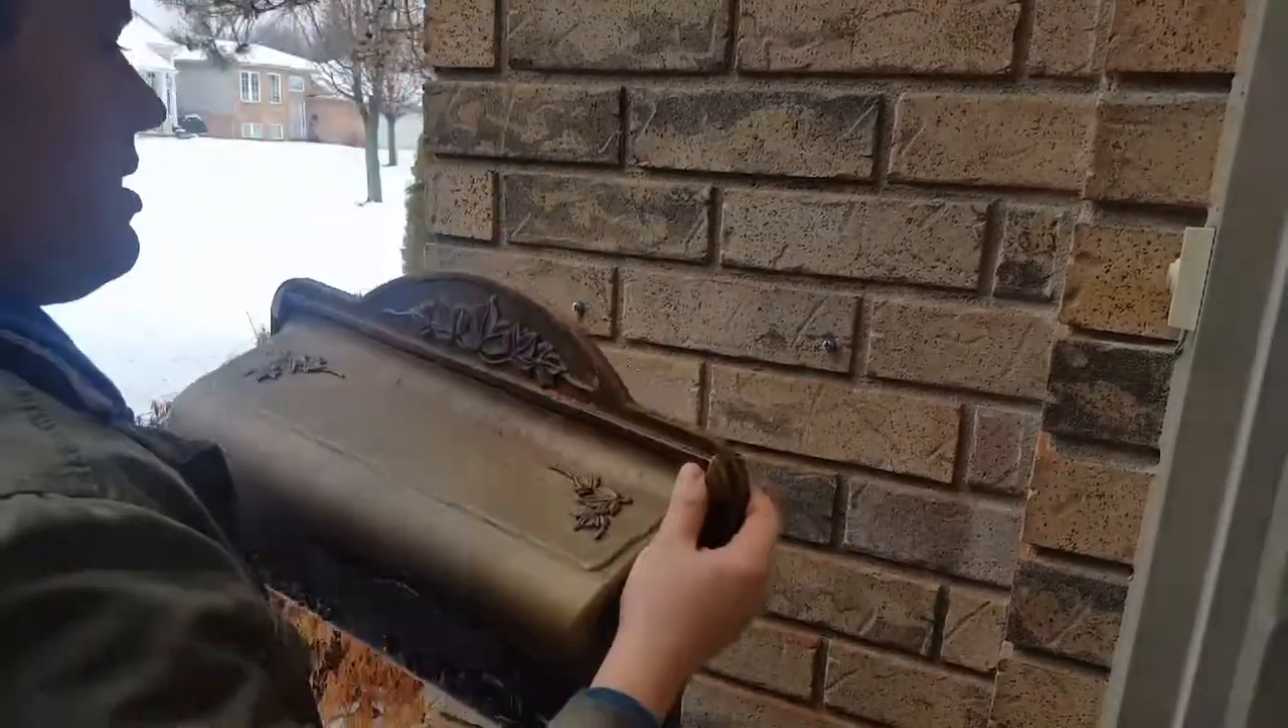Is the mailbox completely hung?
No.